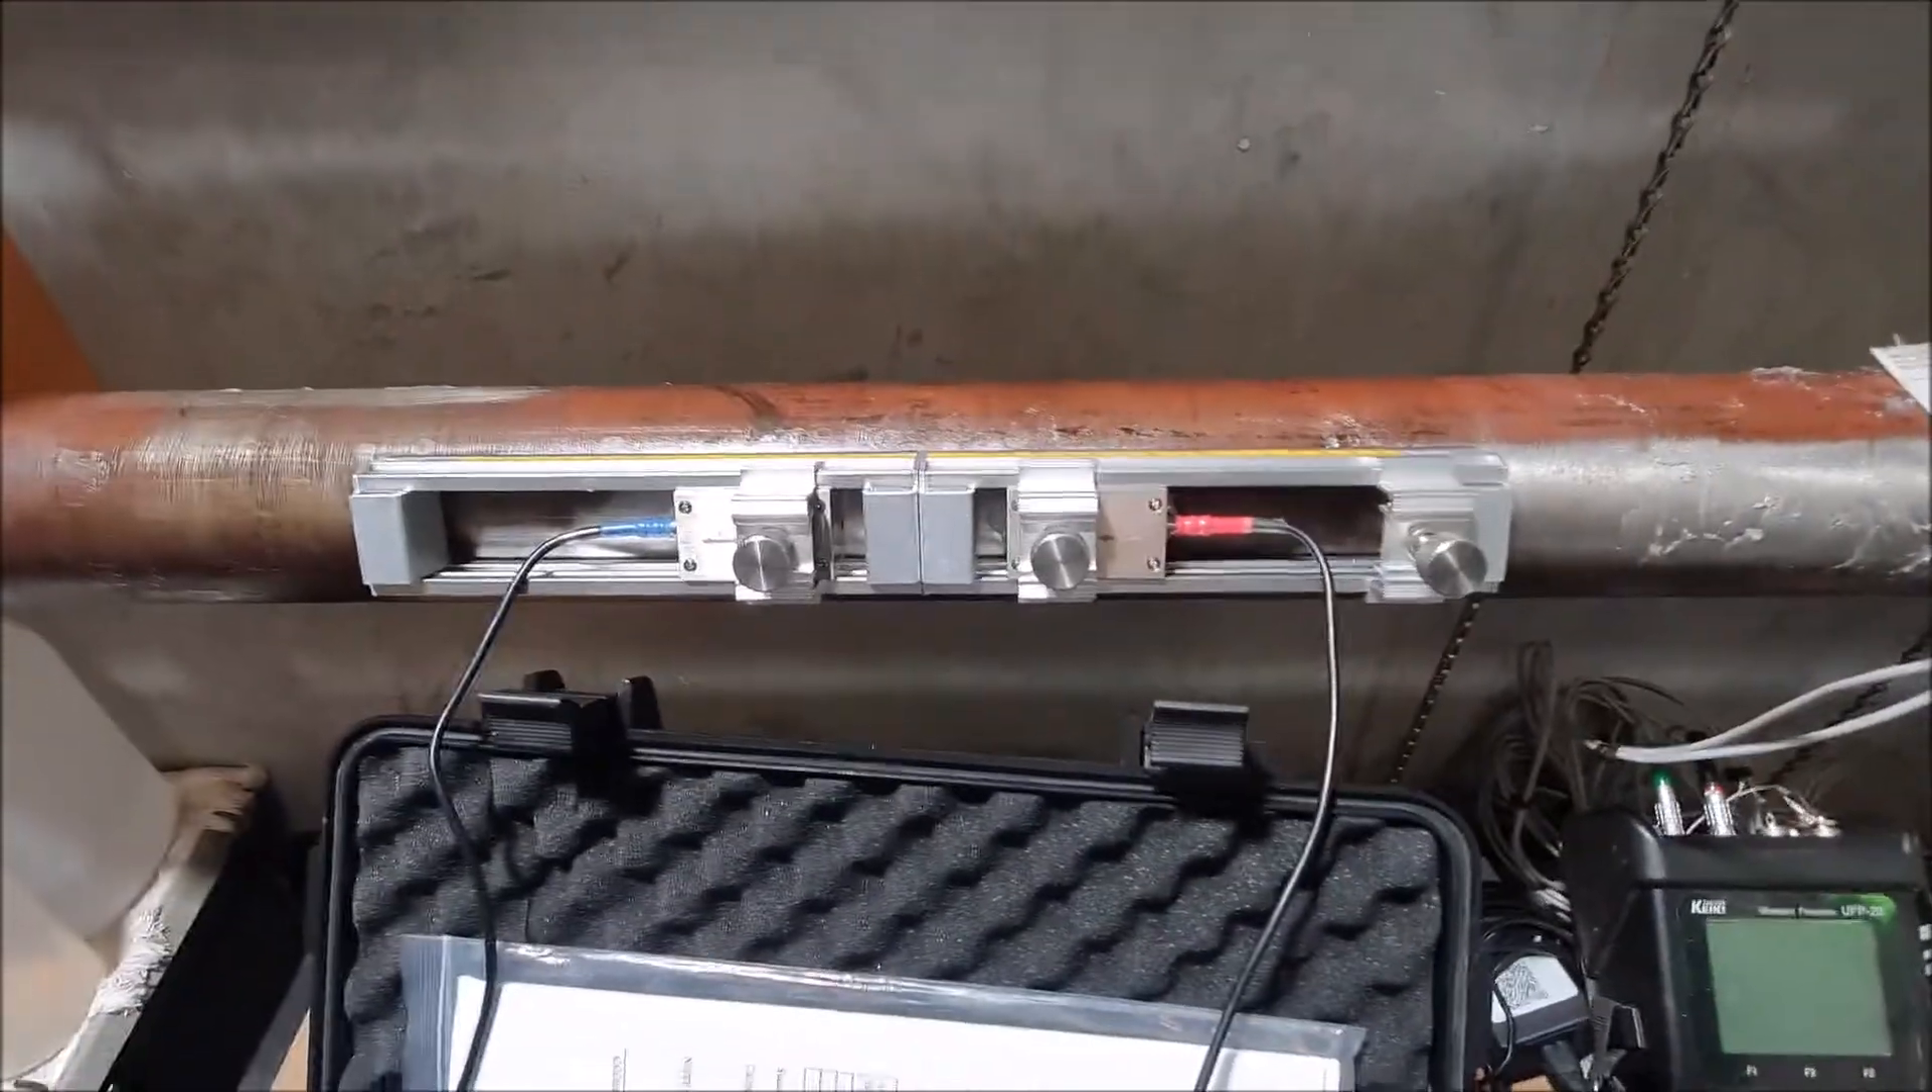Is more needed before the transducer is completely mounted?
No.